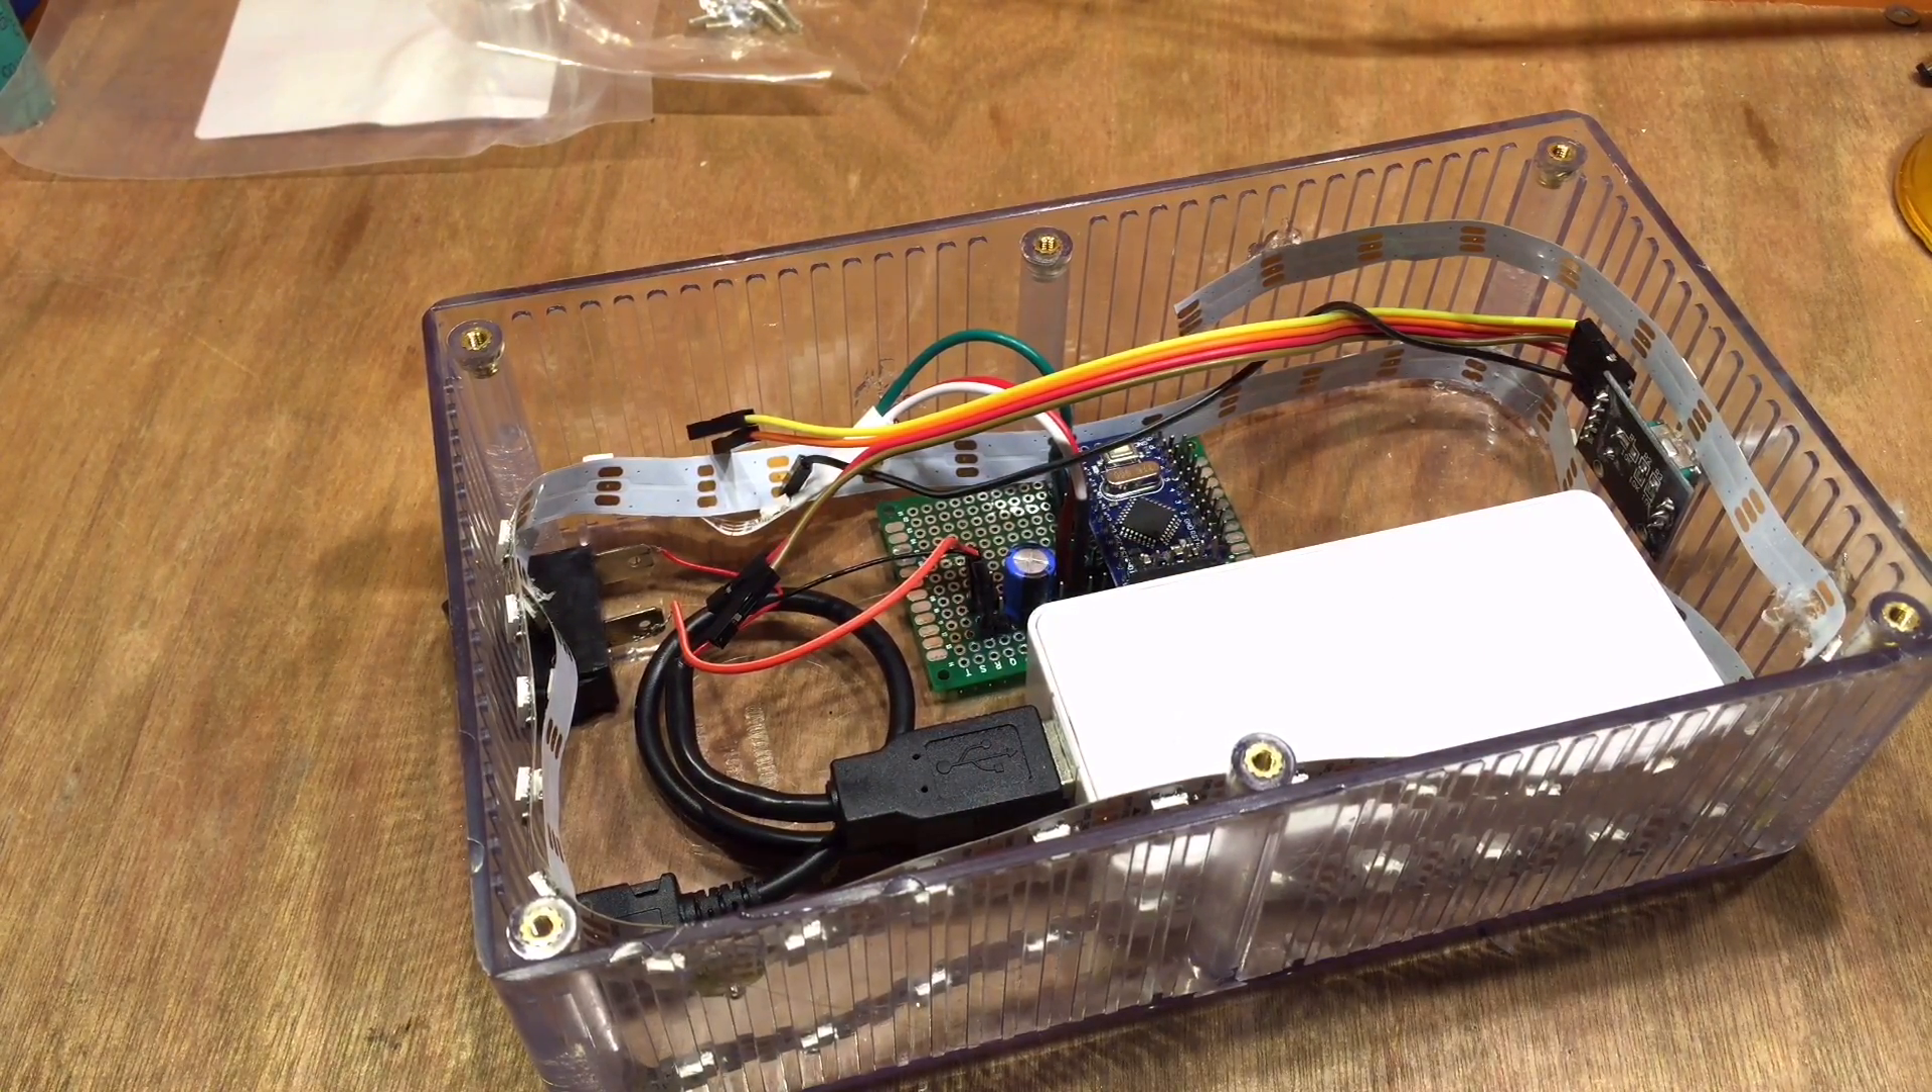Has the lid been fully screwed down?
No.